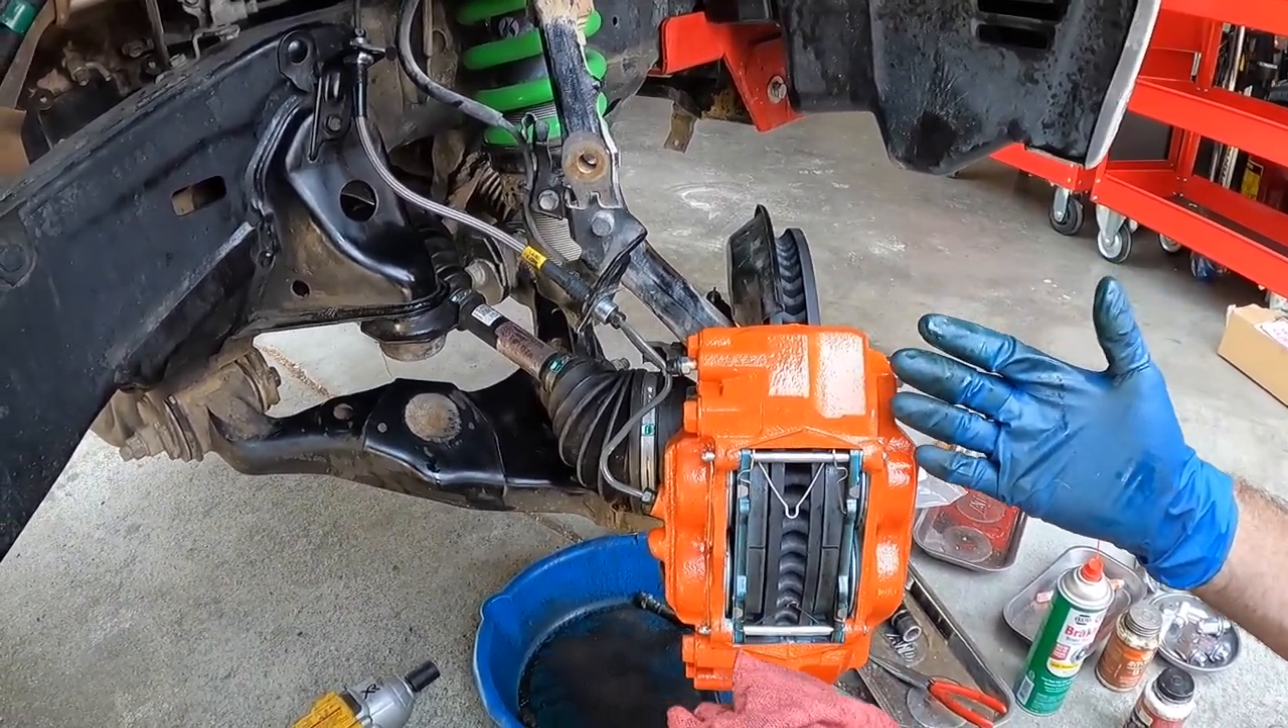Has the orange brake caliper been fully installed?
Yes.